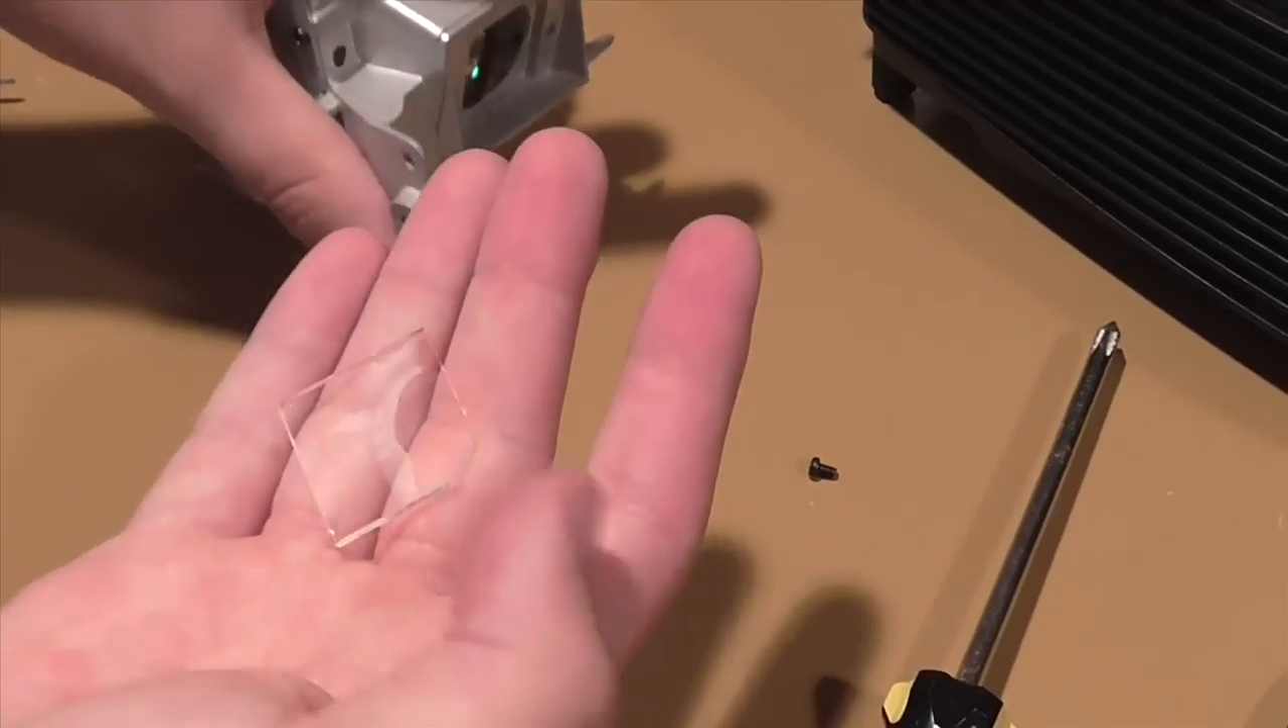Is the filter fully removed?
Yes.